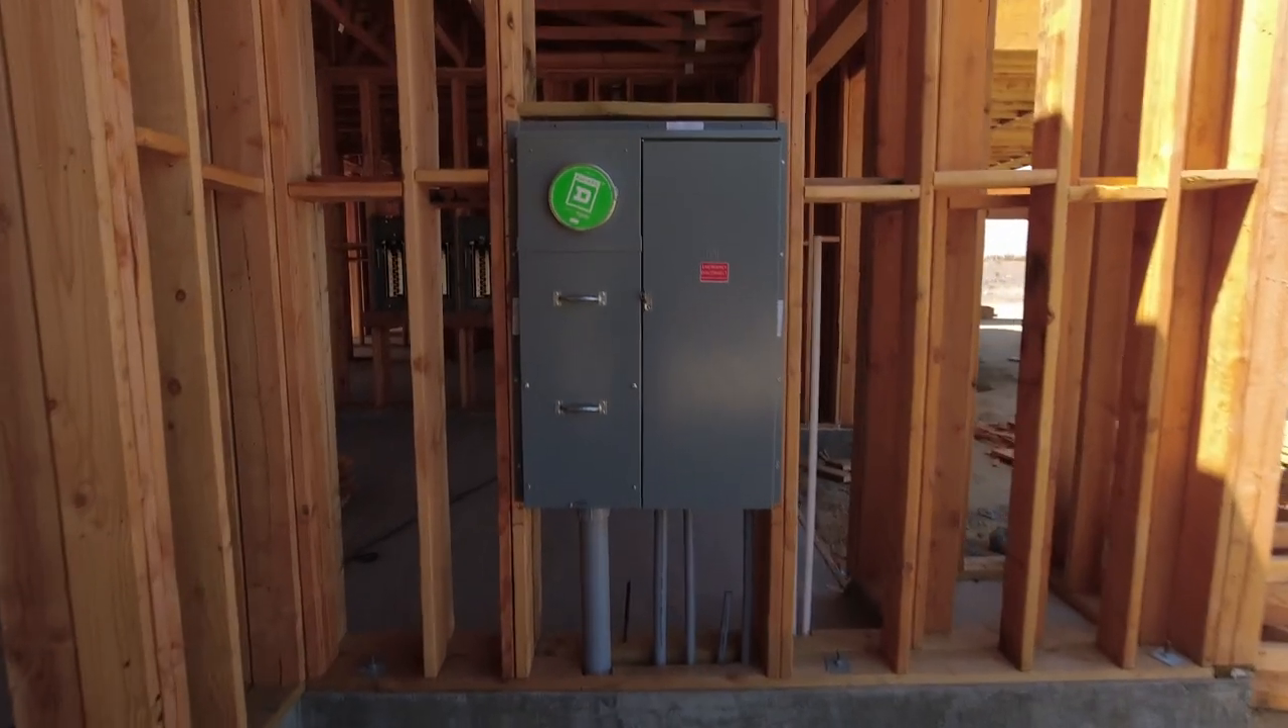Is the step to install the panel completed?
Yes.